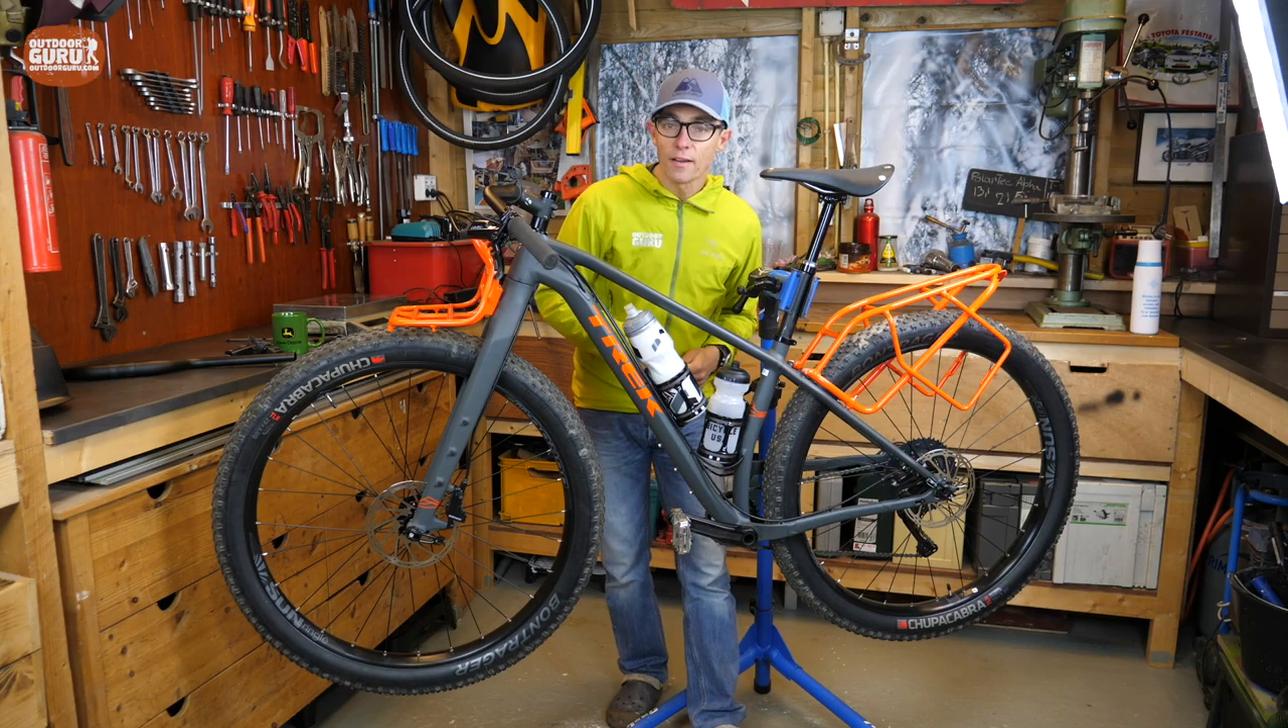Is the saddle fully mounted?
Yes.